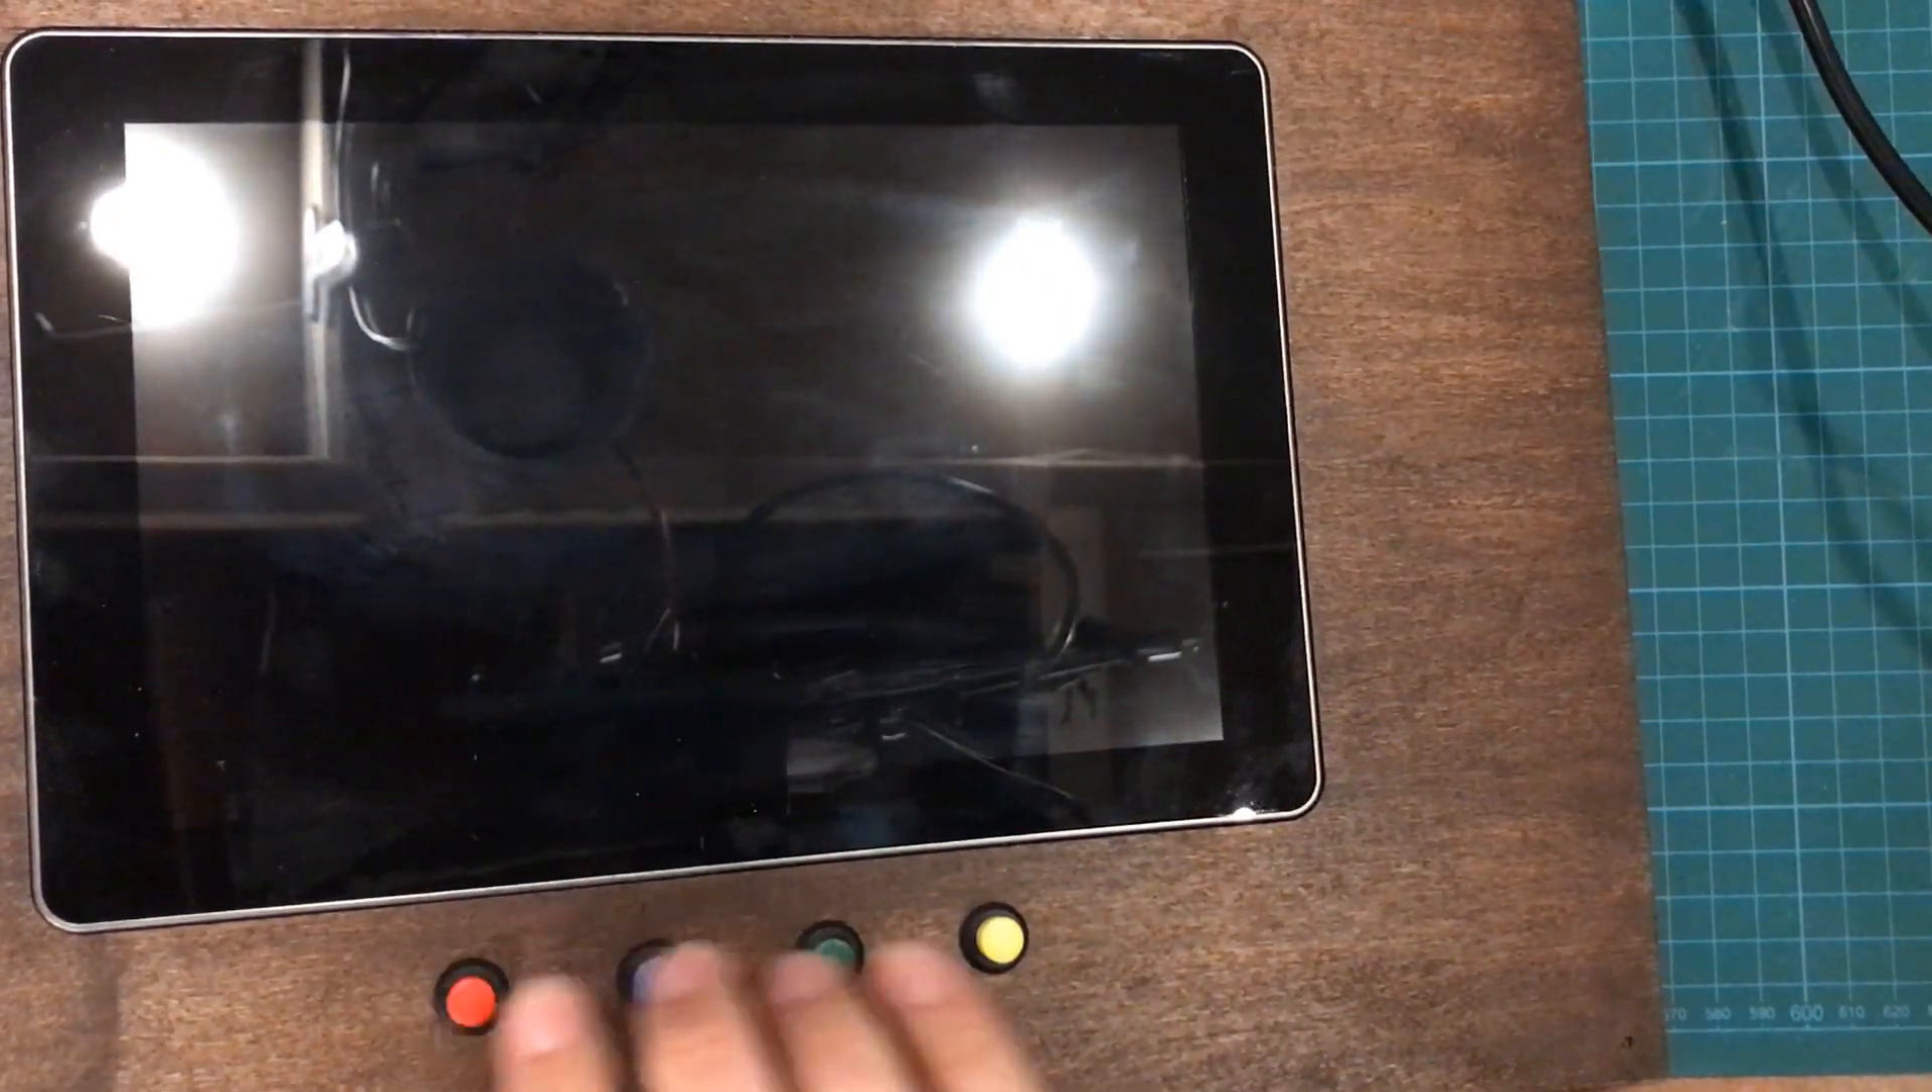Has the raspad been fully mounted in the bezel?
Yes.